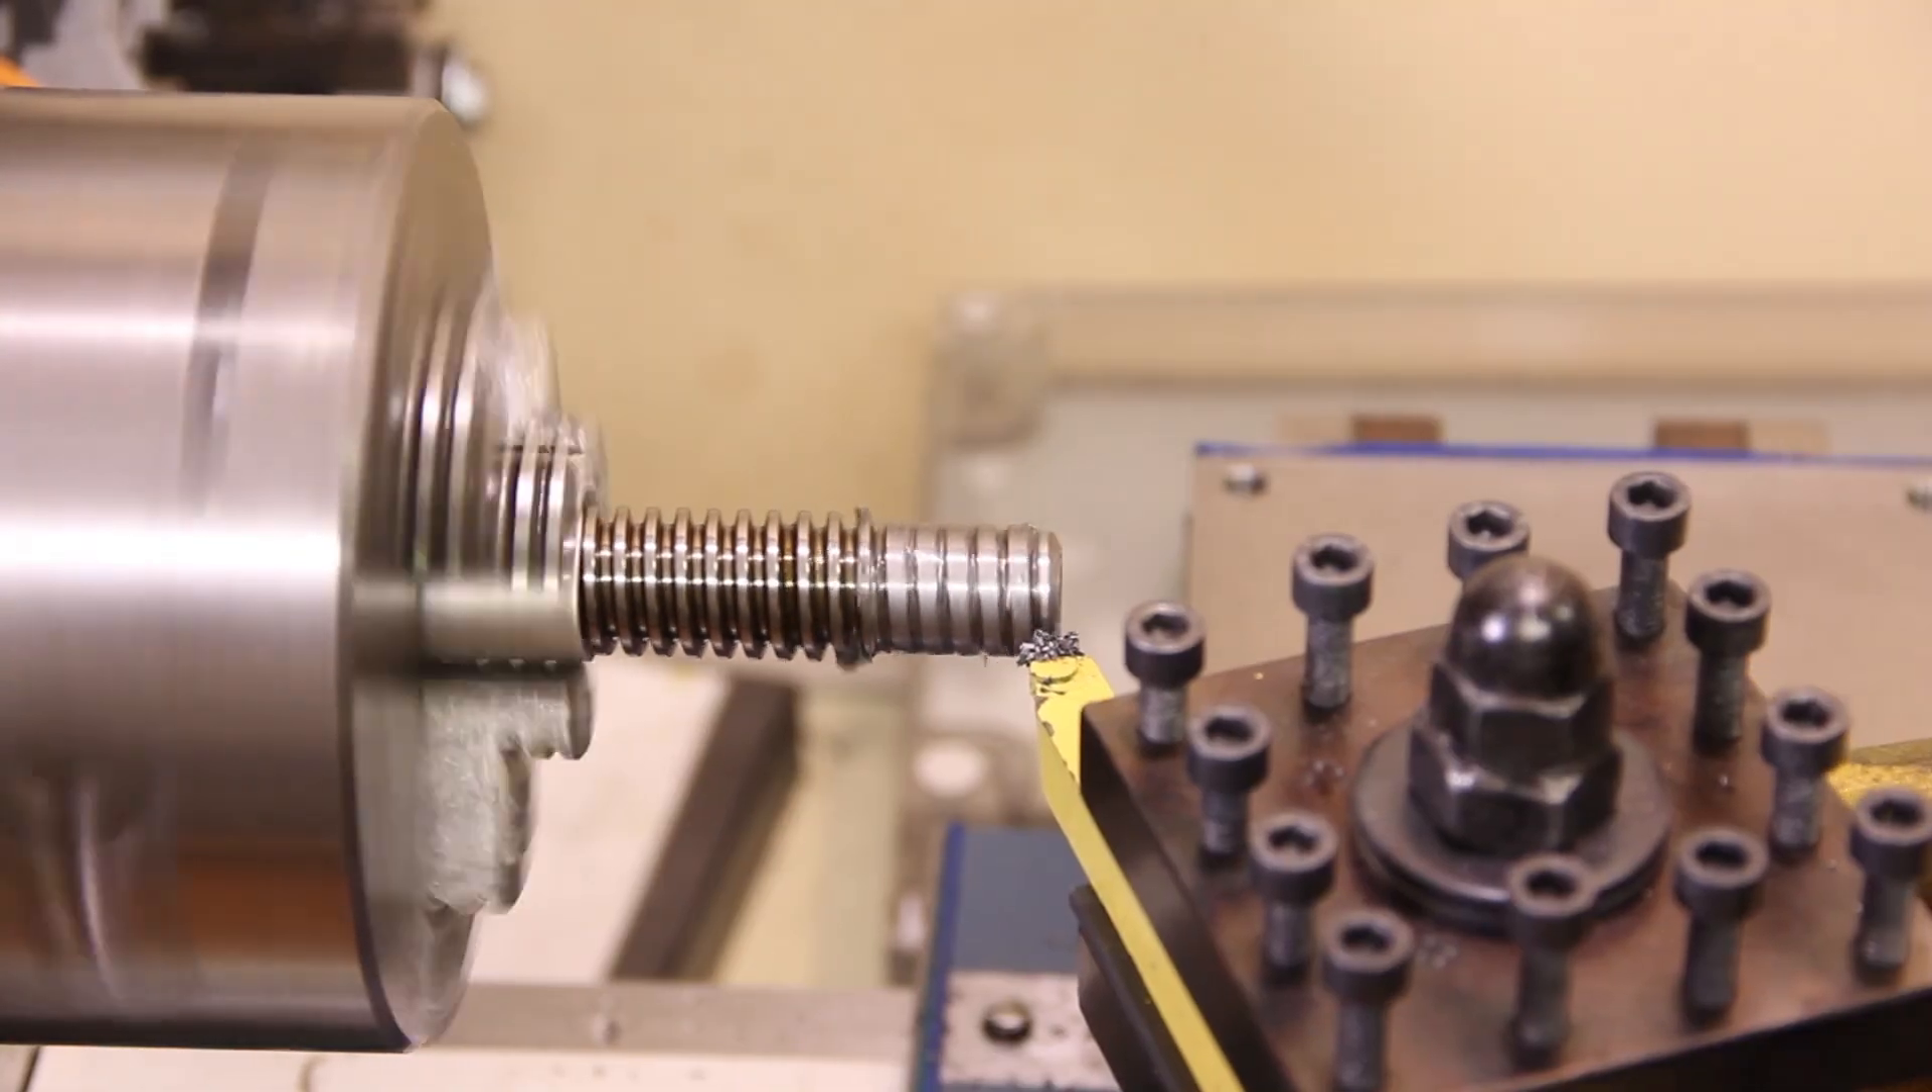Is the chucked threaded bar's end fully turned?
No.